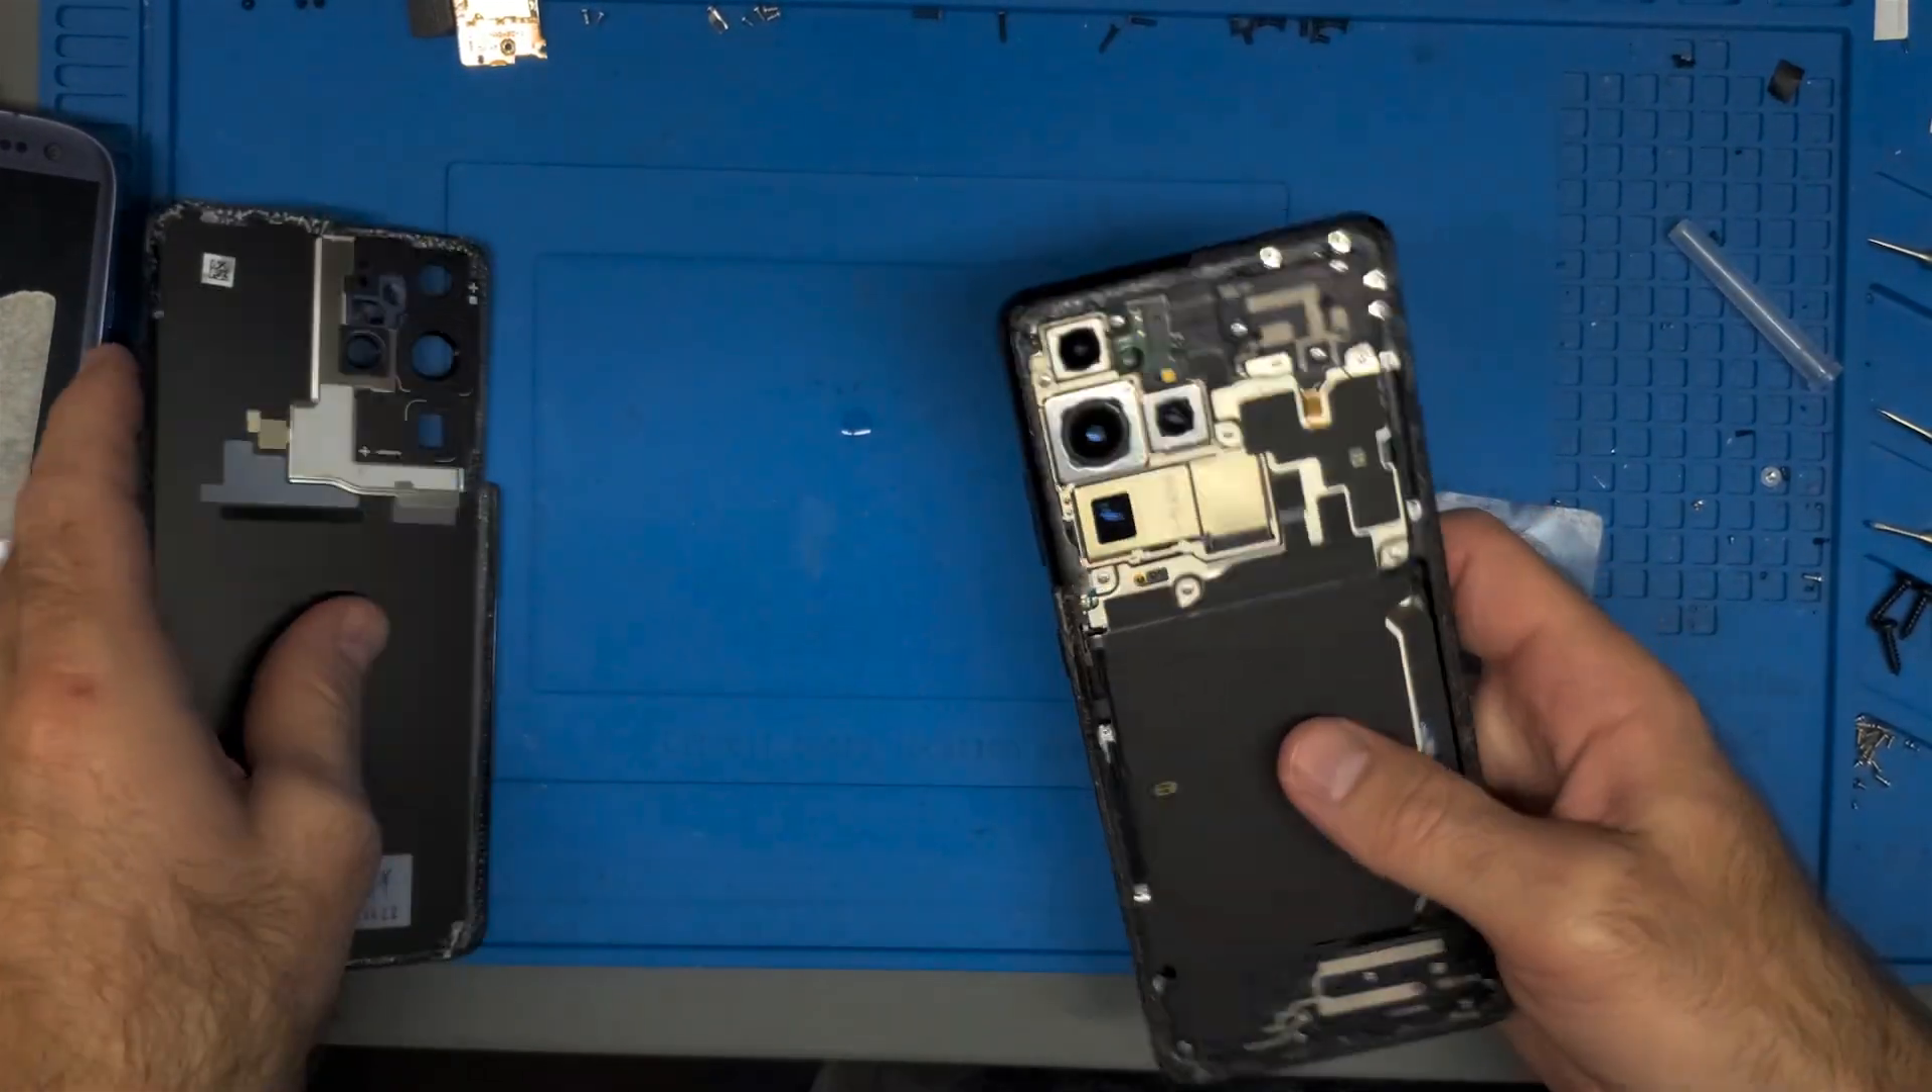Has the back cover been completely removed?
Yes.